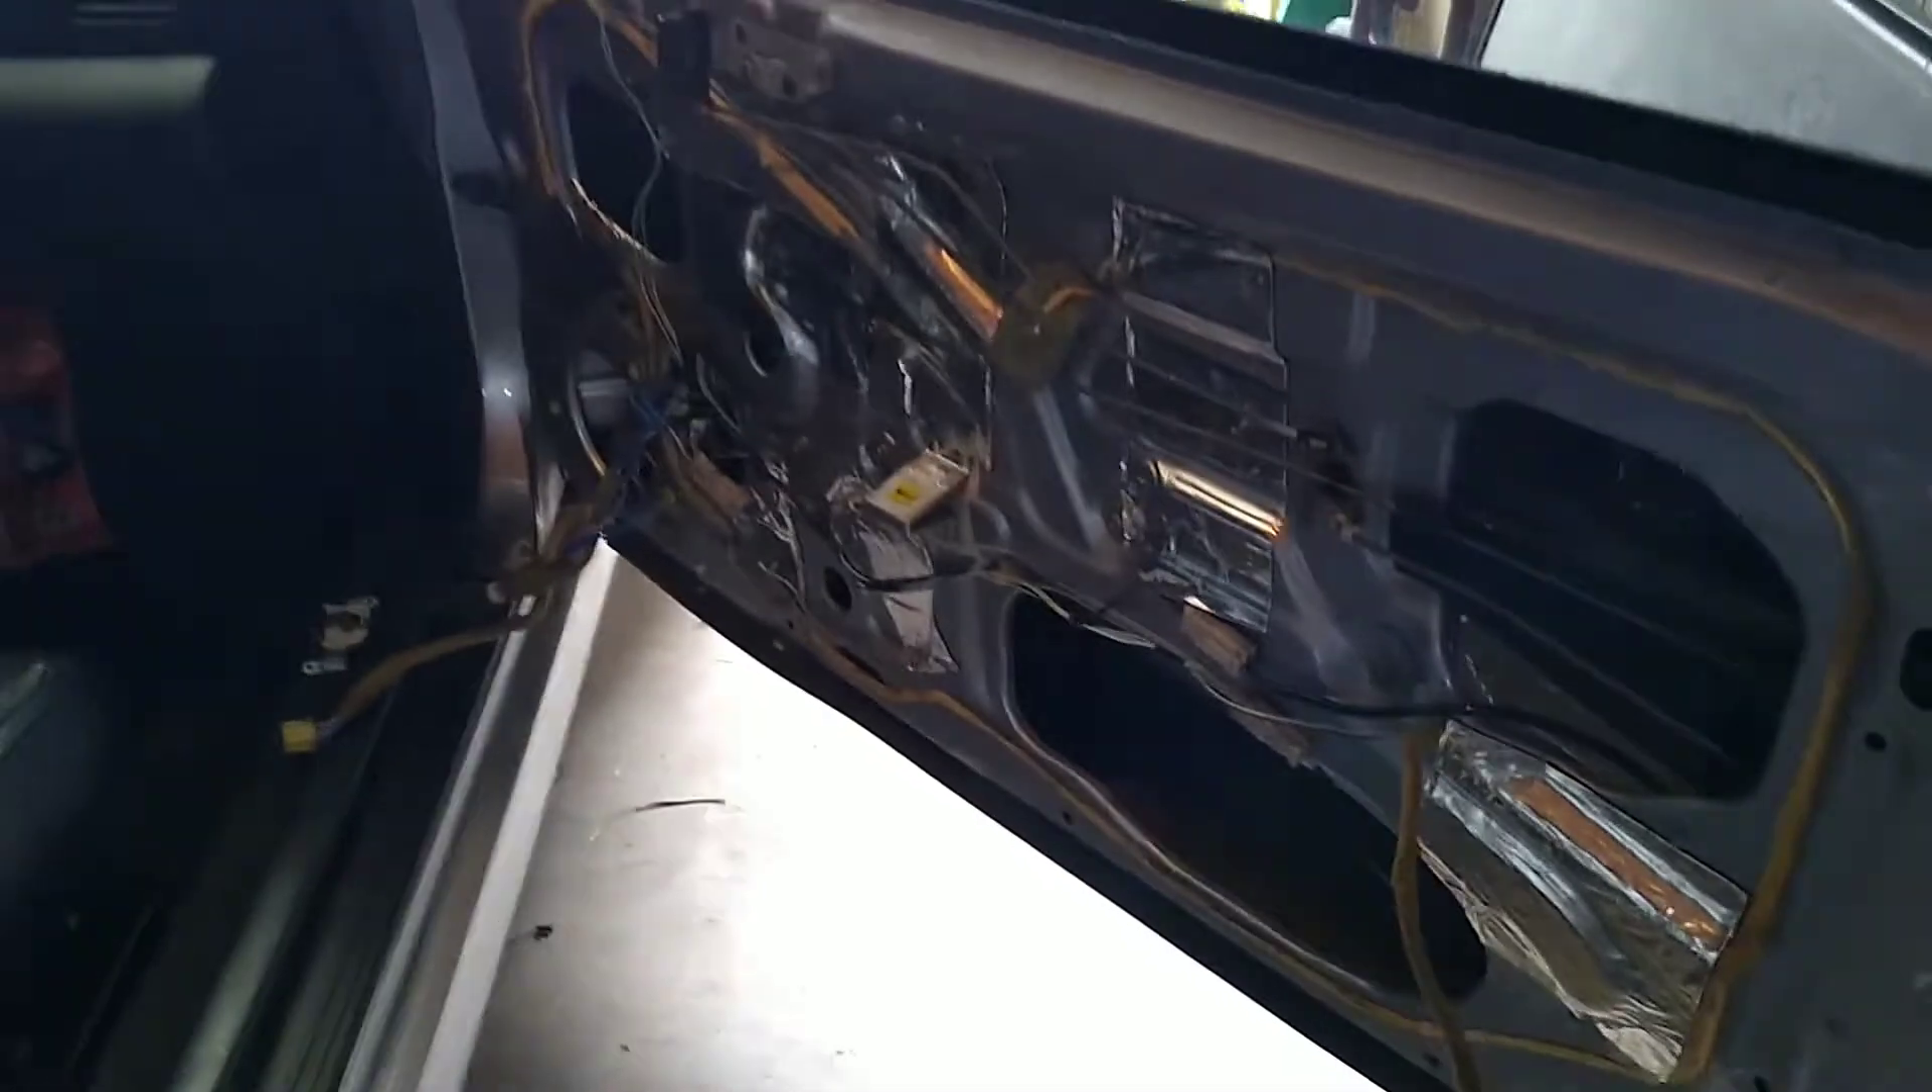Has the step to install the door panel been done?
No.